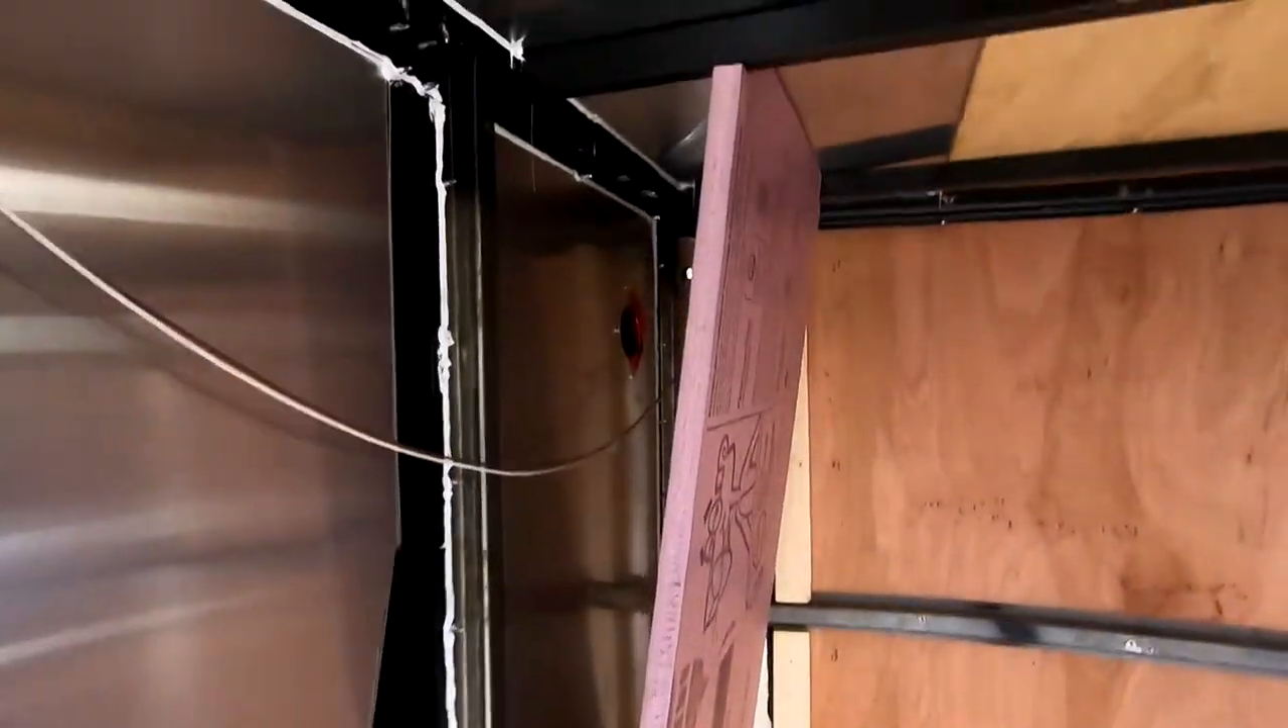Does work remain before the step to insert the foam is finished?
Yes.